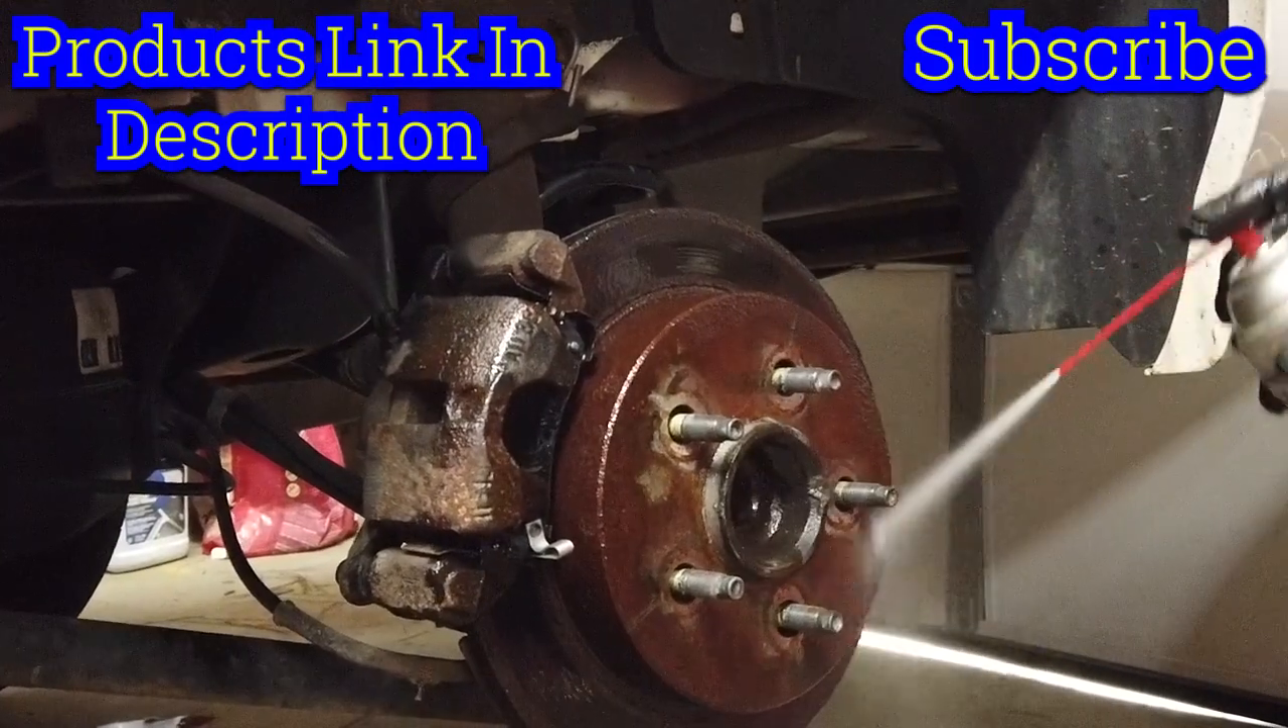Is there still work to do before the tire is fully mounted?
Yes.